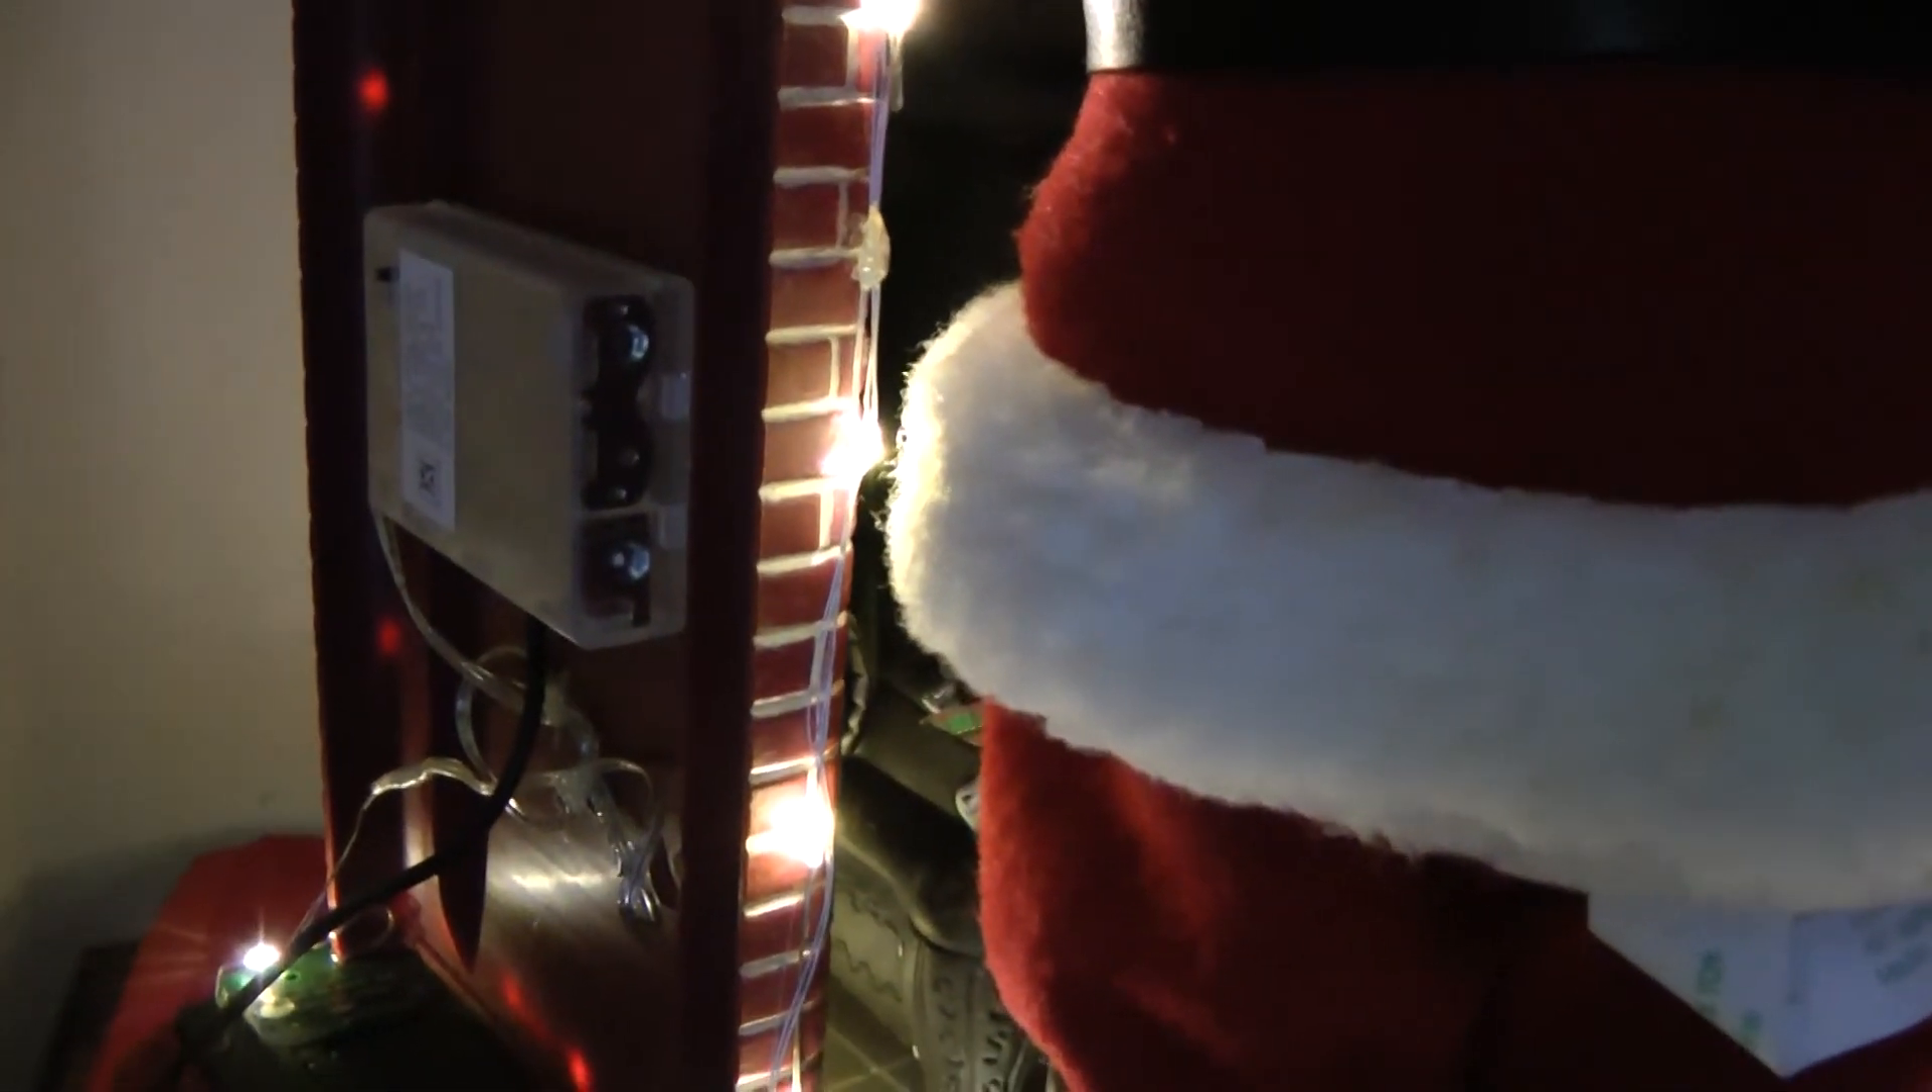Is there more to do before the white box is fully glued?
No.